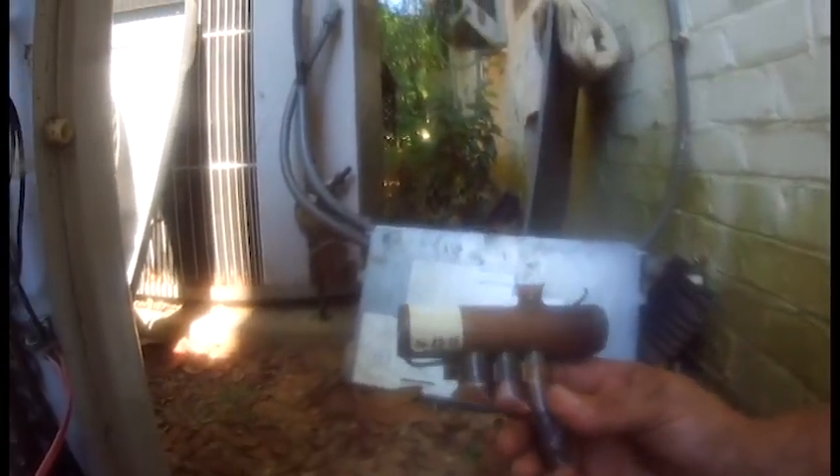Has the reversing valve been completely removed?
Yes.